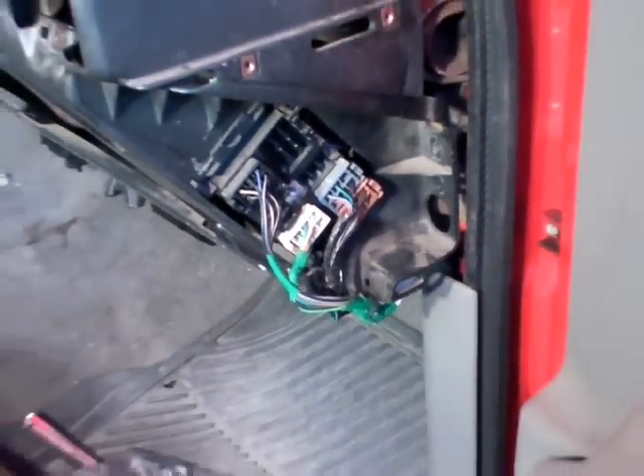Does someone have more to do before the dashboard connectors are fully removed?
Yes.